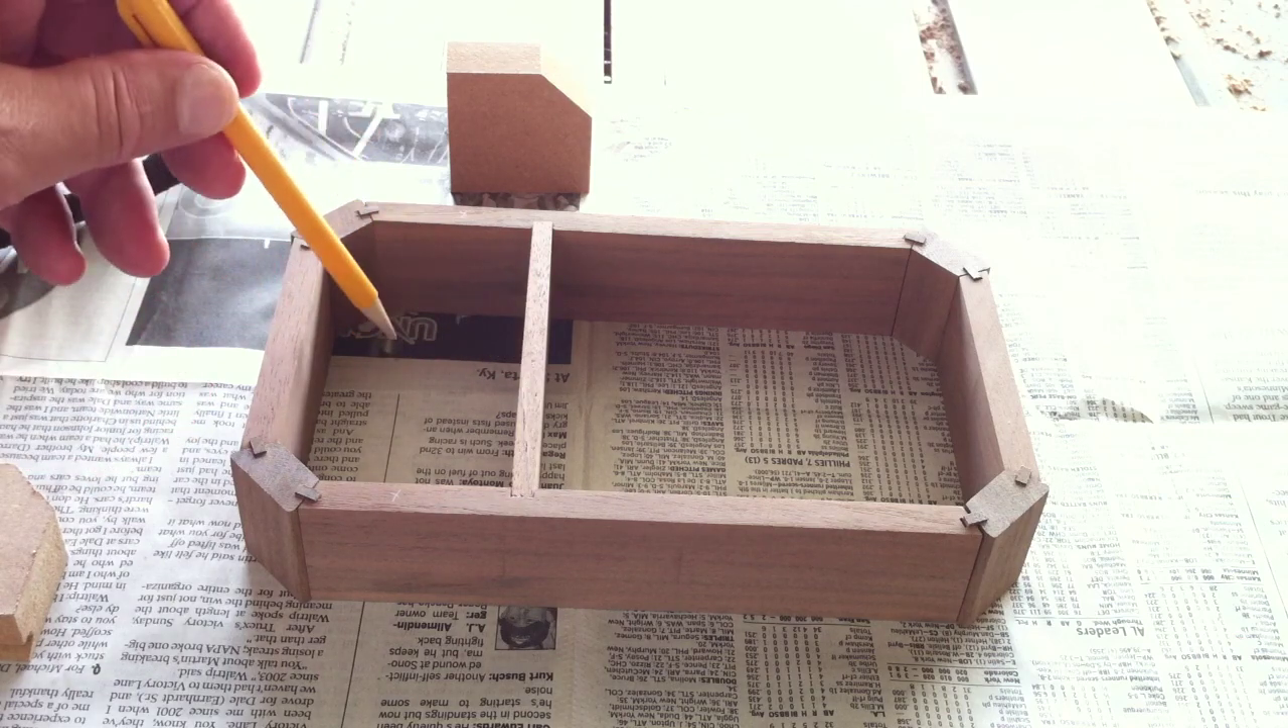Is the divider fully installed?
Yes.